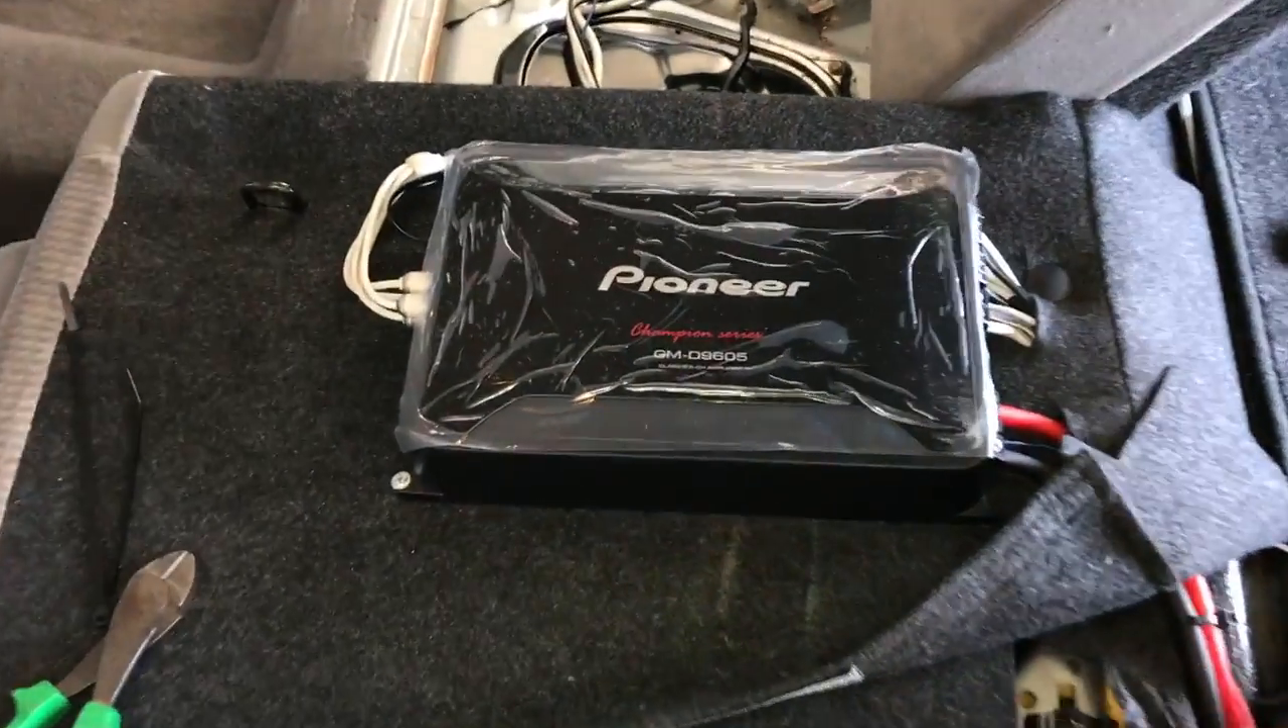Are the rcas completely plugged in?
Yes.